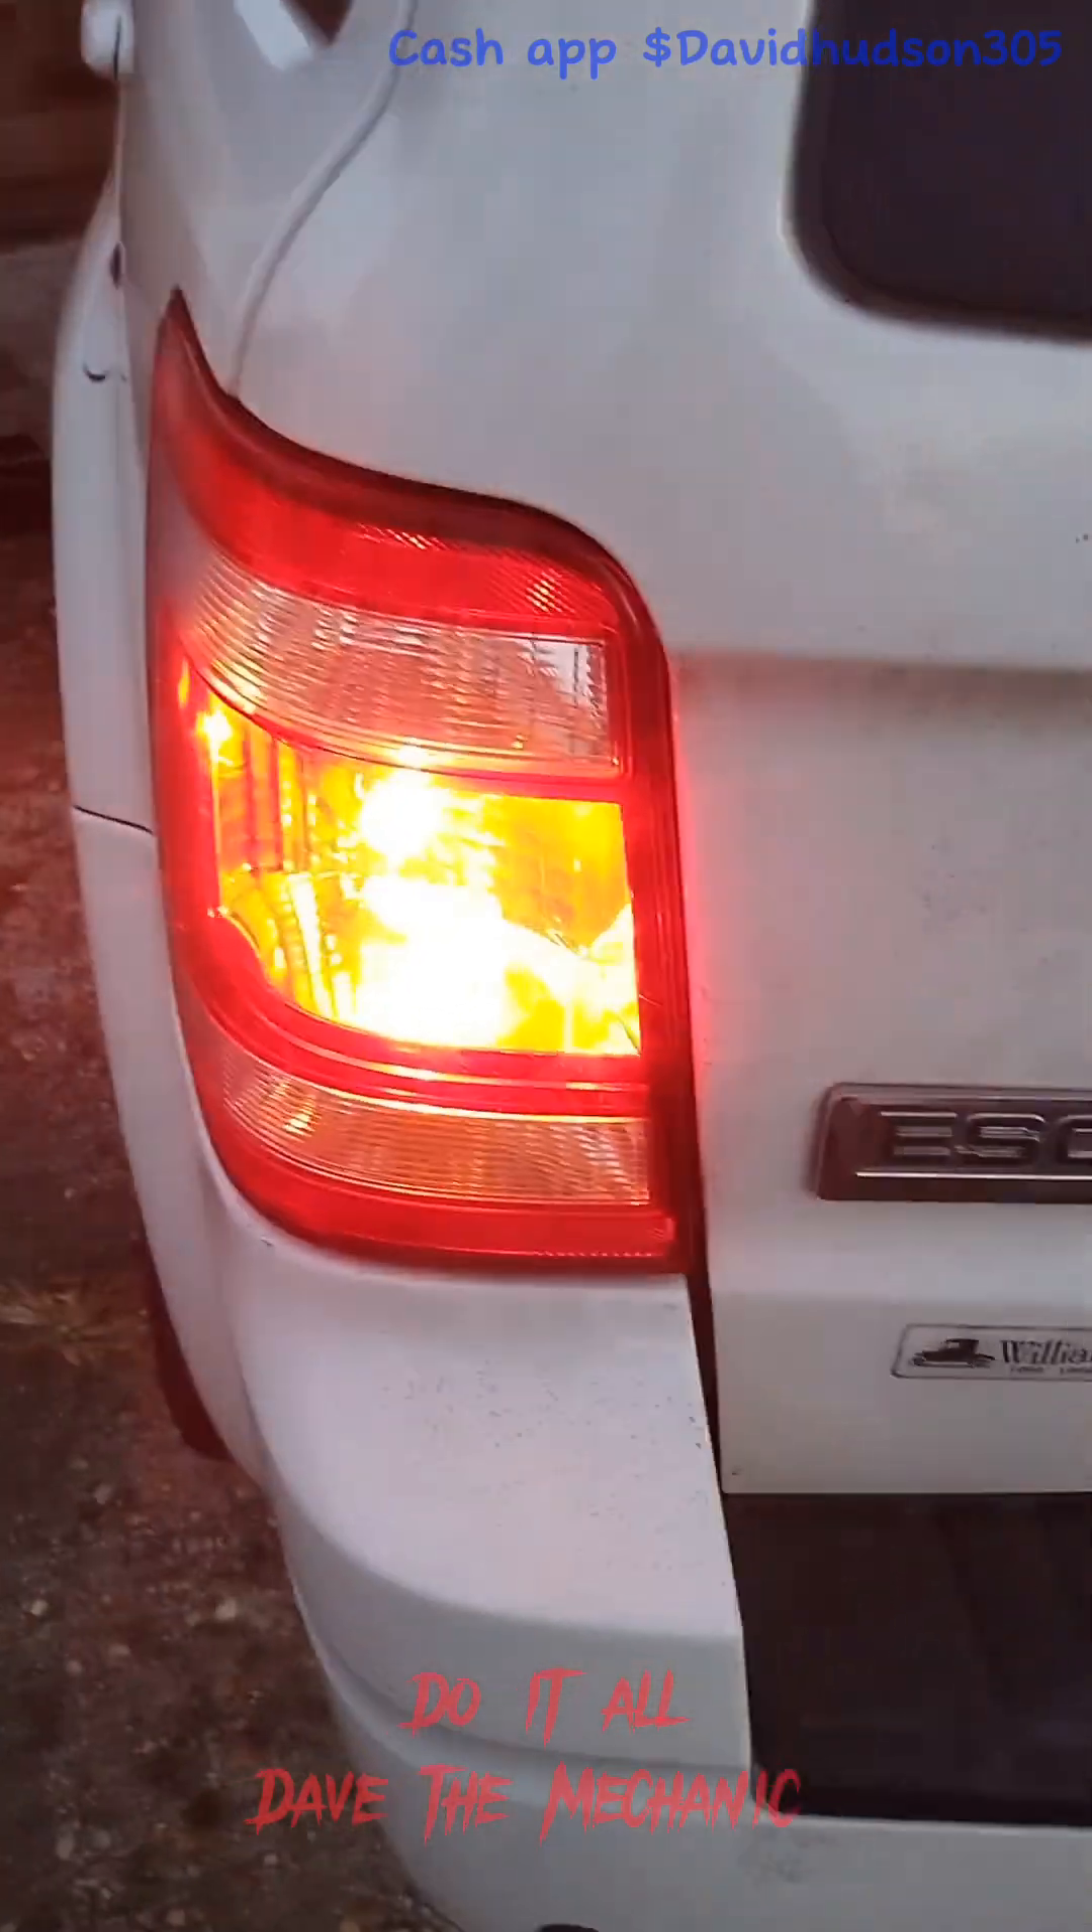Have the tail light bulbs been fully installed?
Yes.